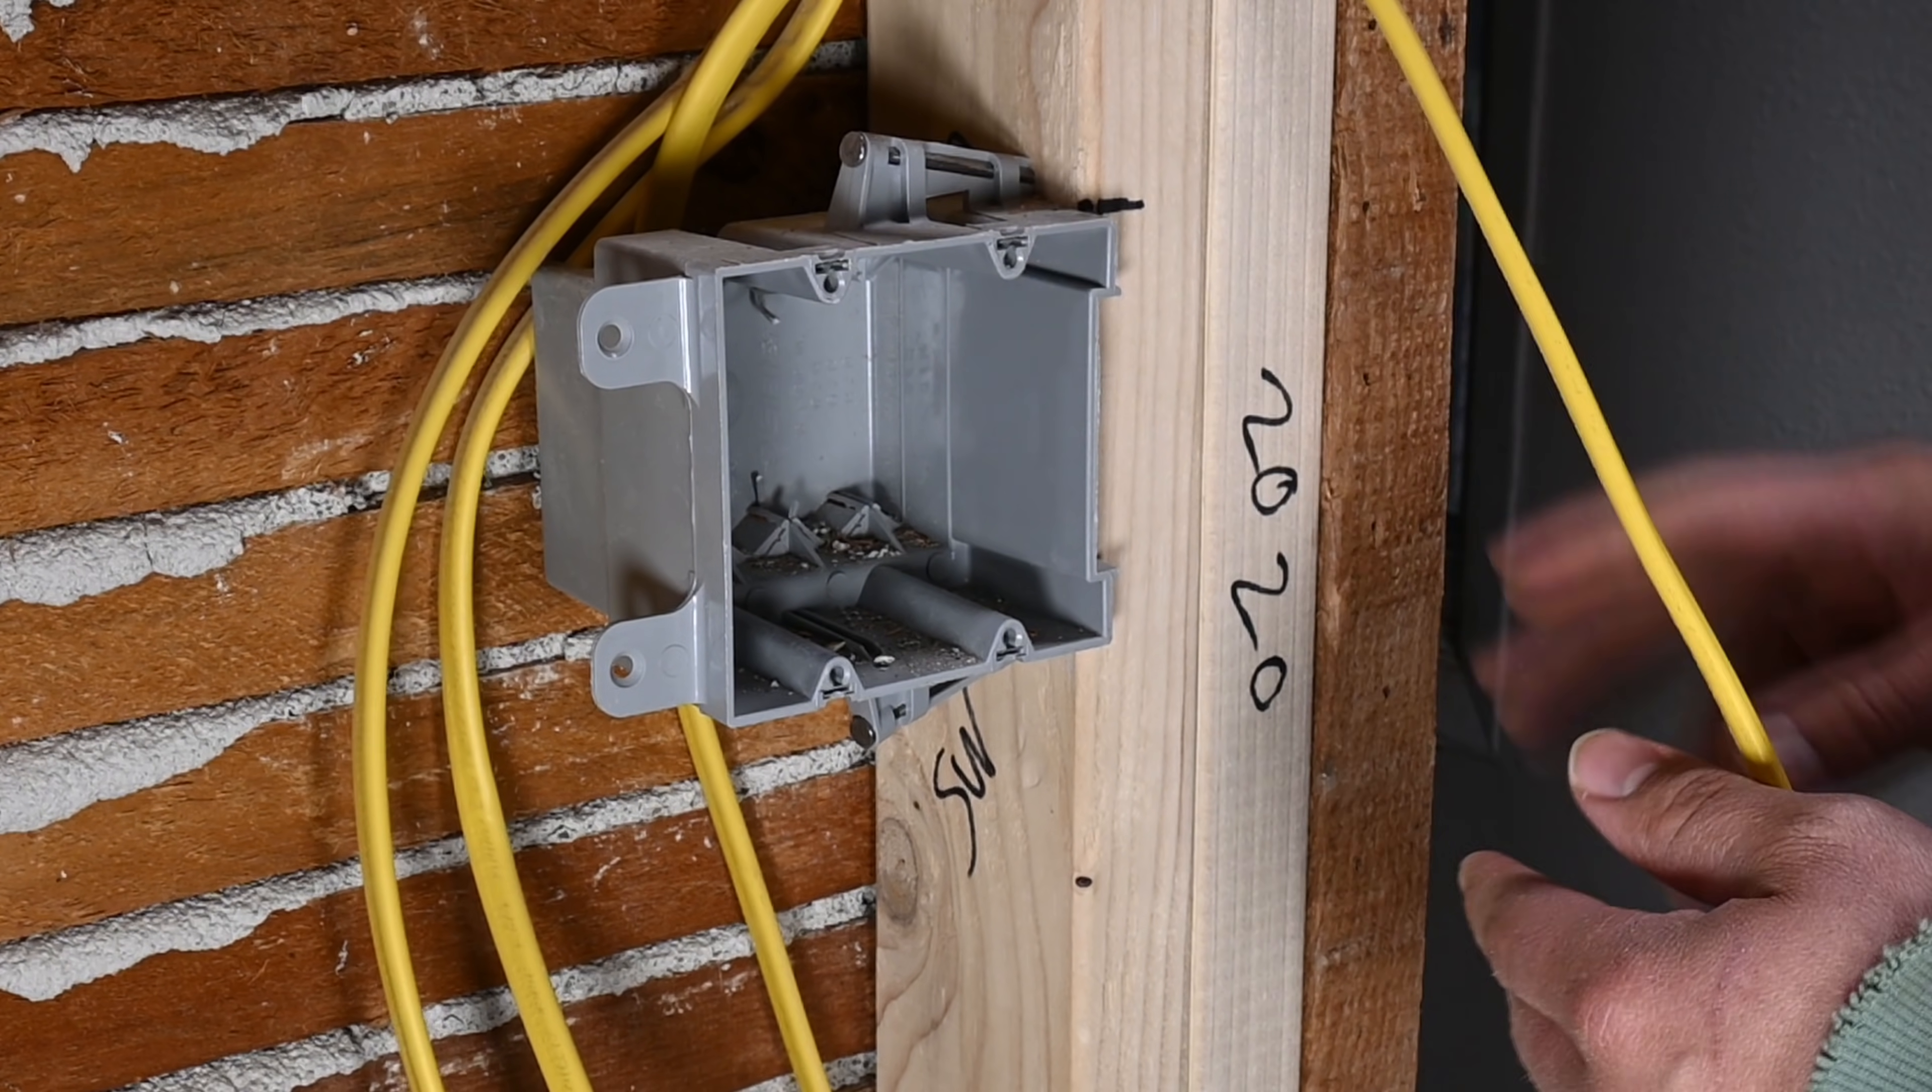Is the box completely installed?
Yes.